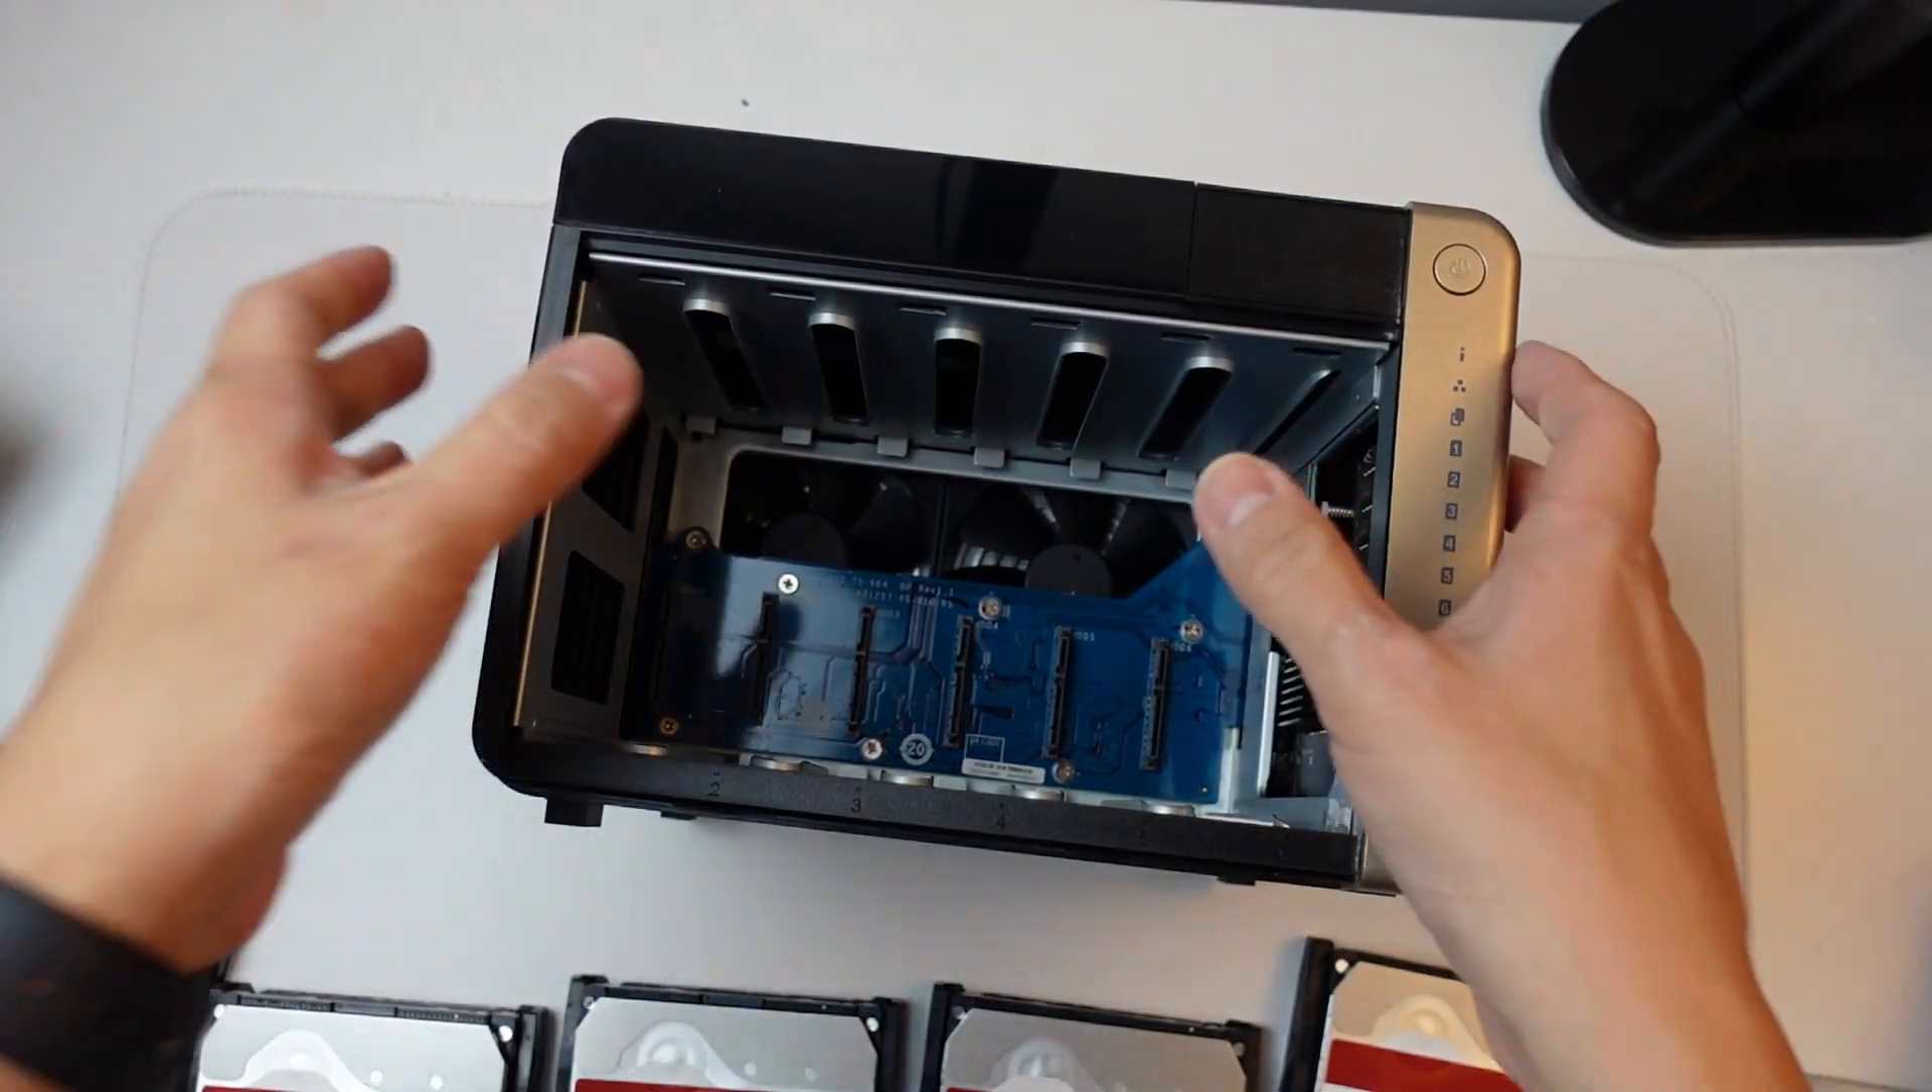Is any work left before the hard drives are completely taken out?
No.